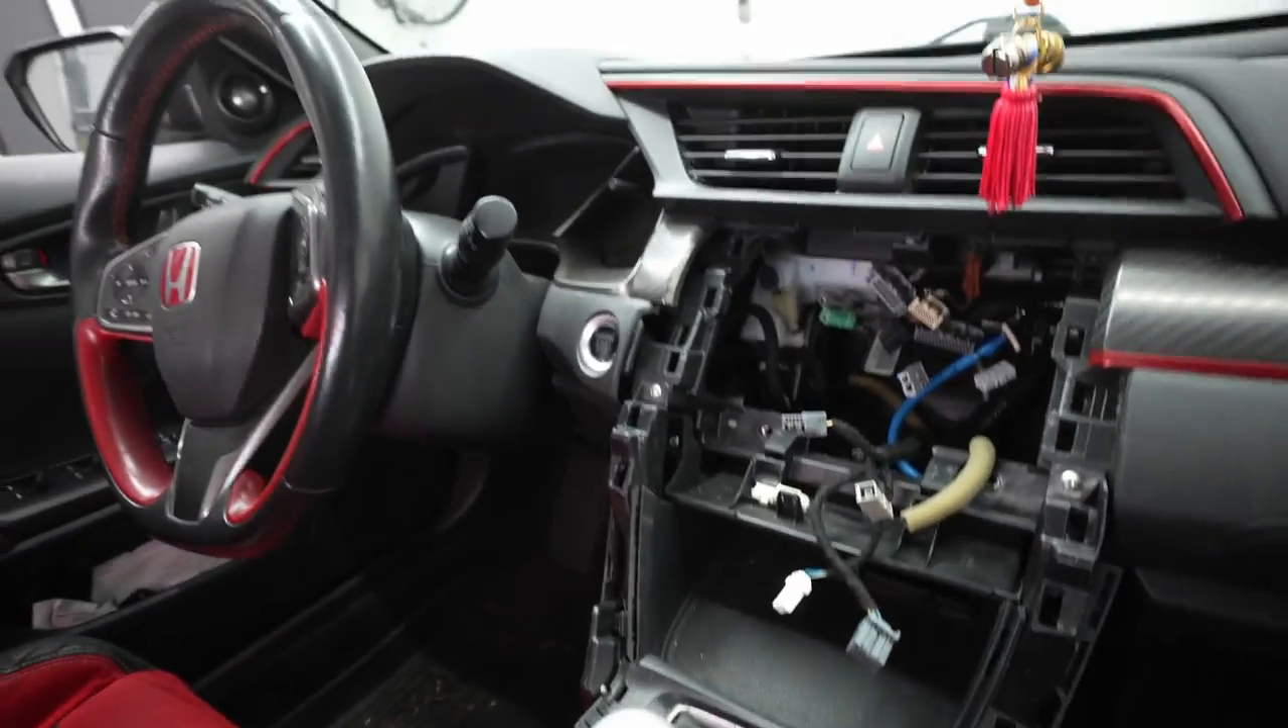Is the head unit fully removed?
Yes.